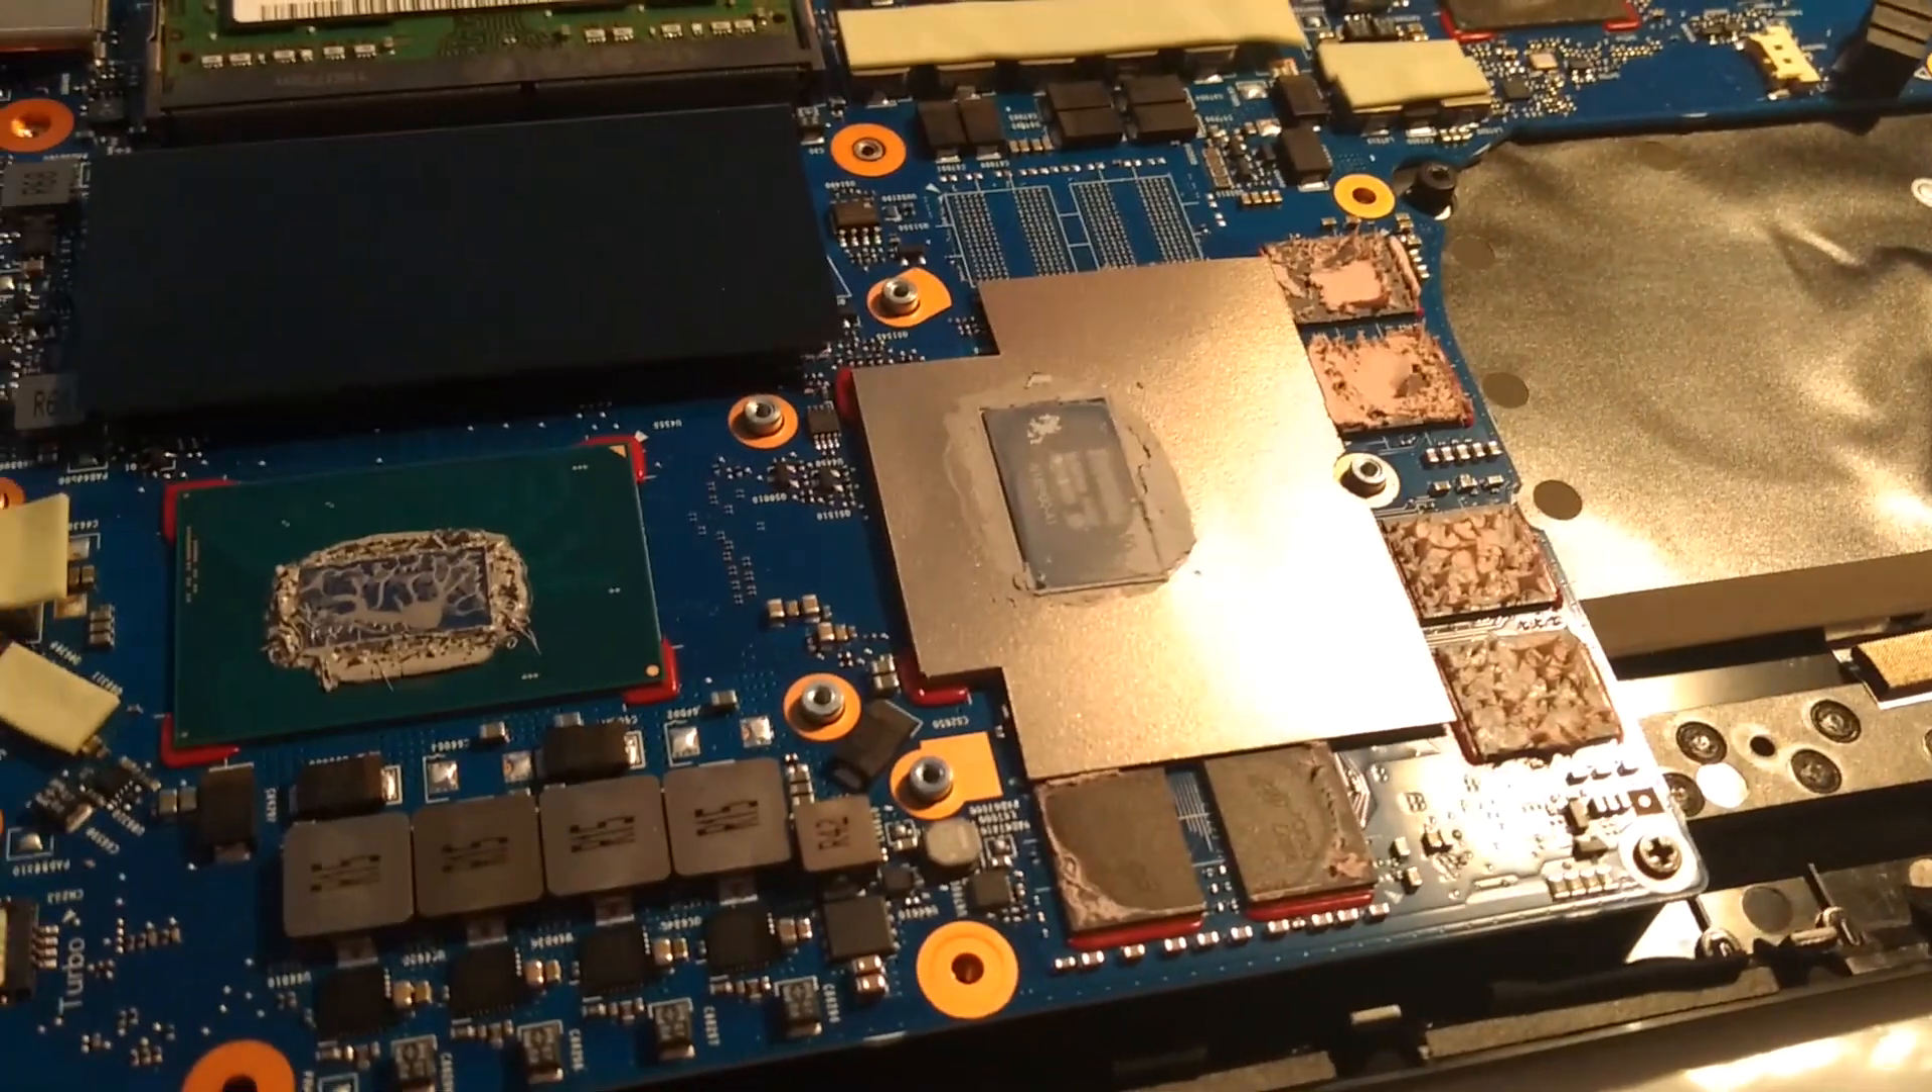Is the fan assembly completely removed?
Yes.